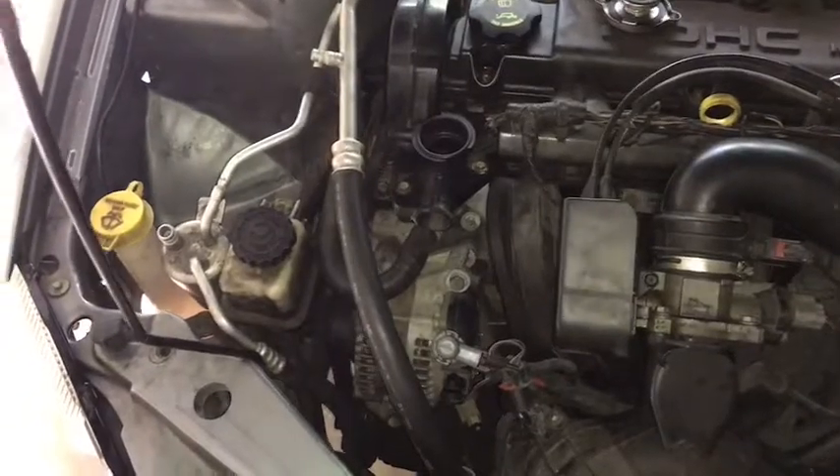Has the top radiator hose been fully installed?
No.